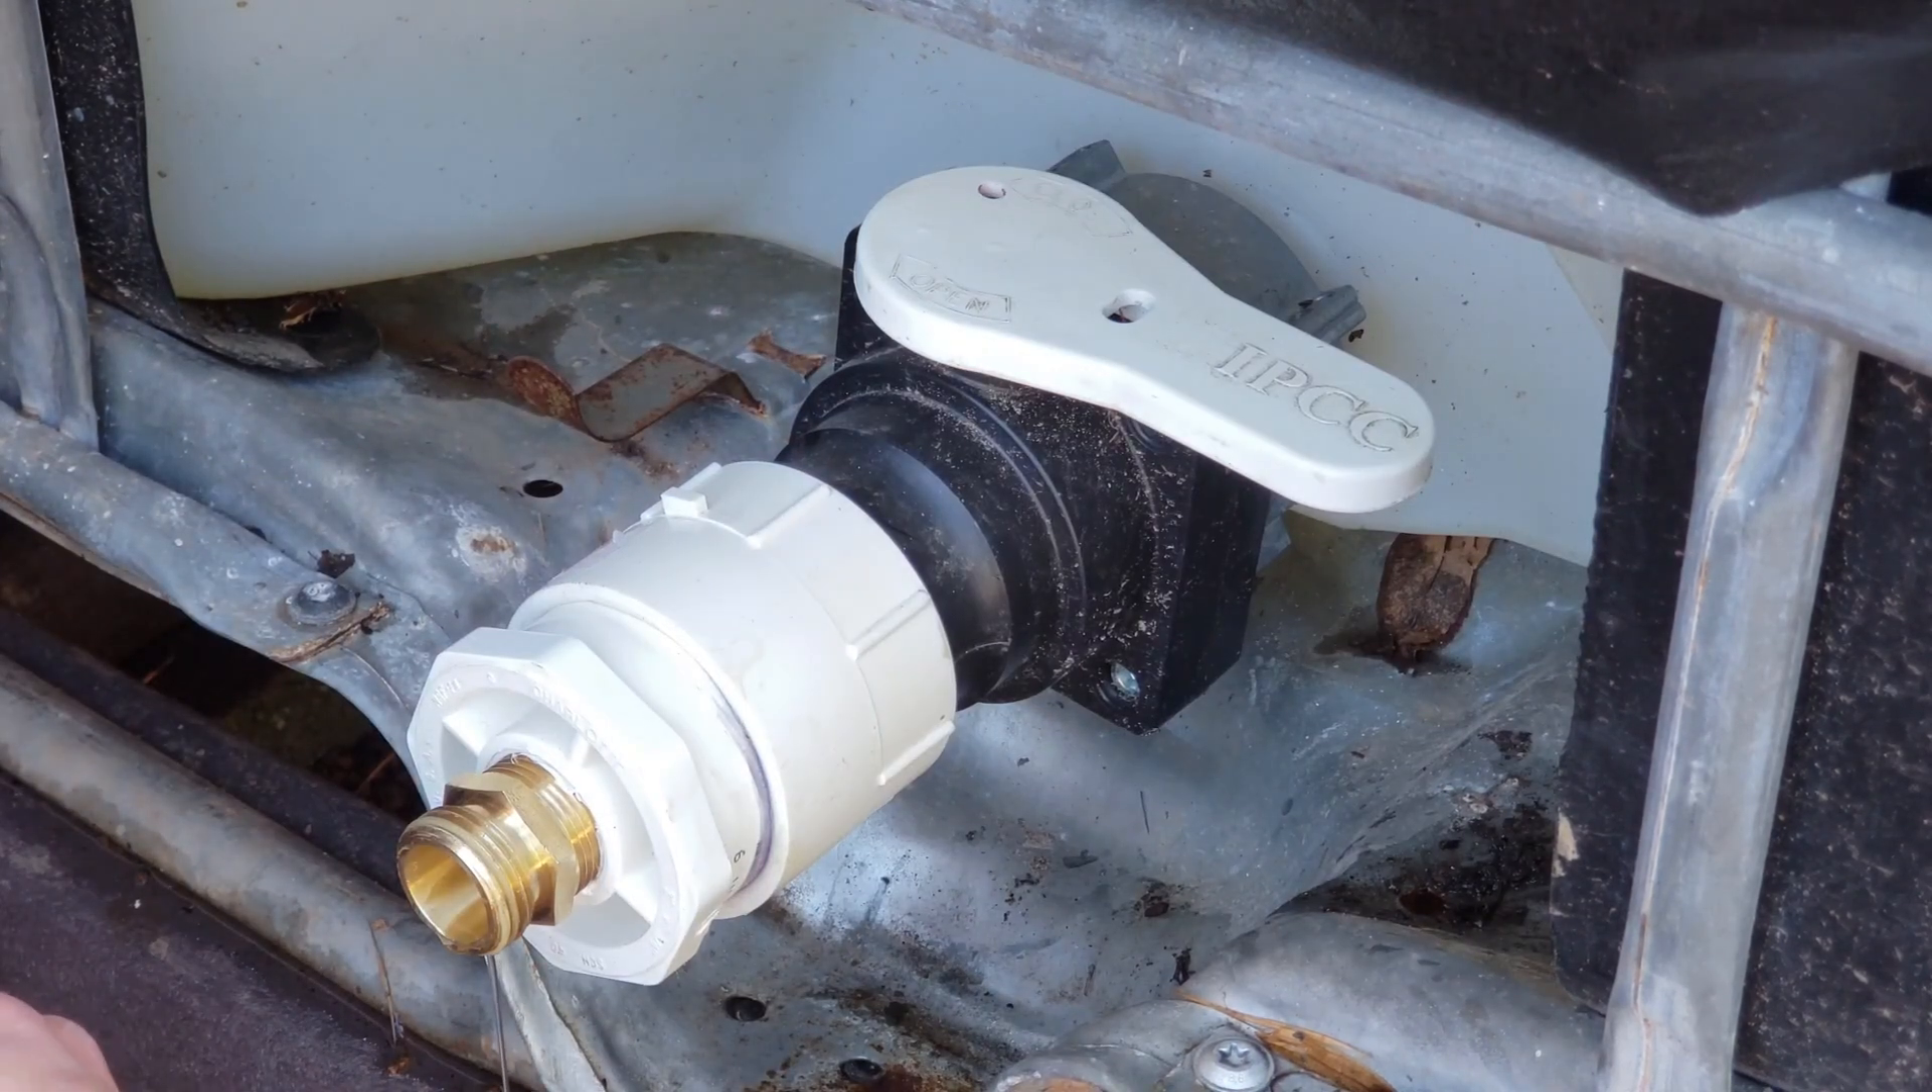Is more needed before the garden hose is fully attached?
Yes.